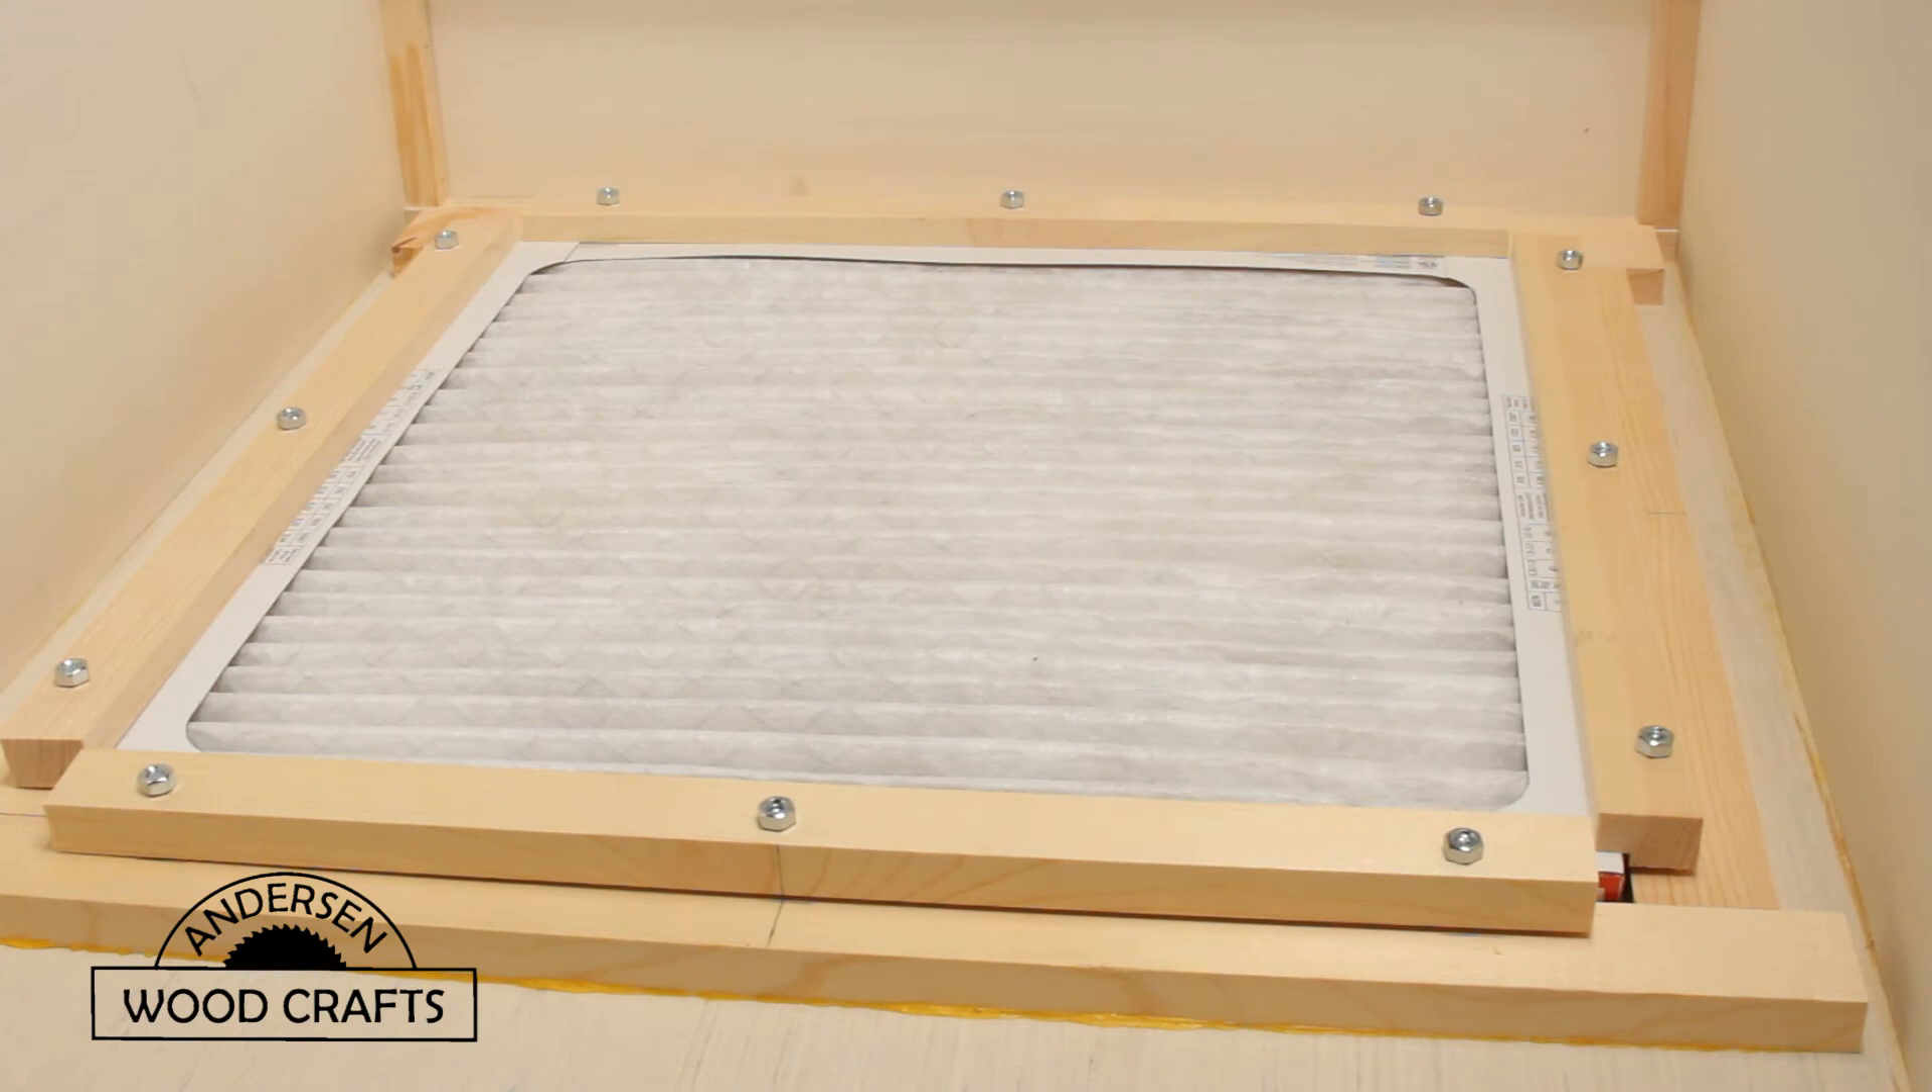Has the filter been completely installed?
Yes.